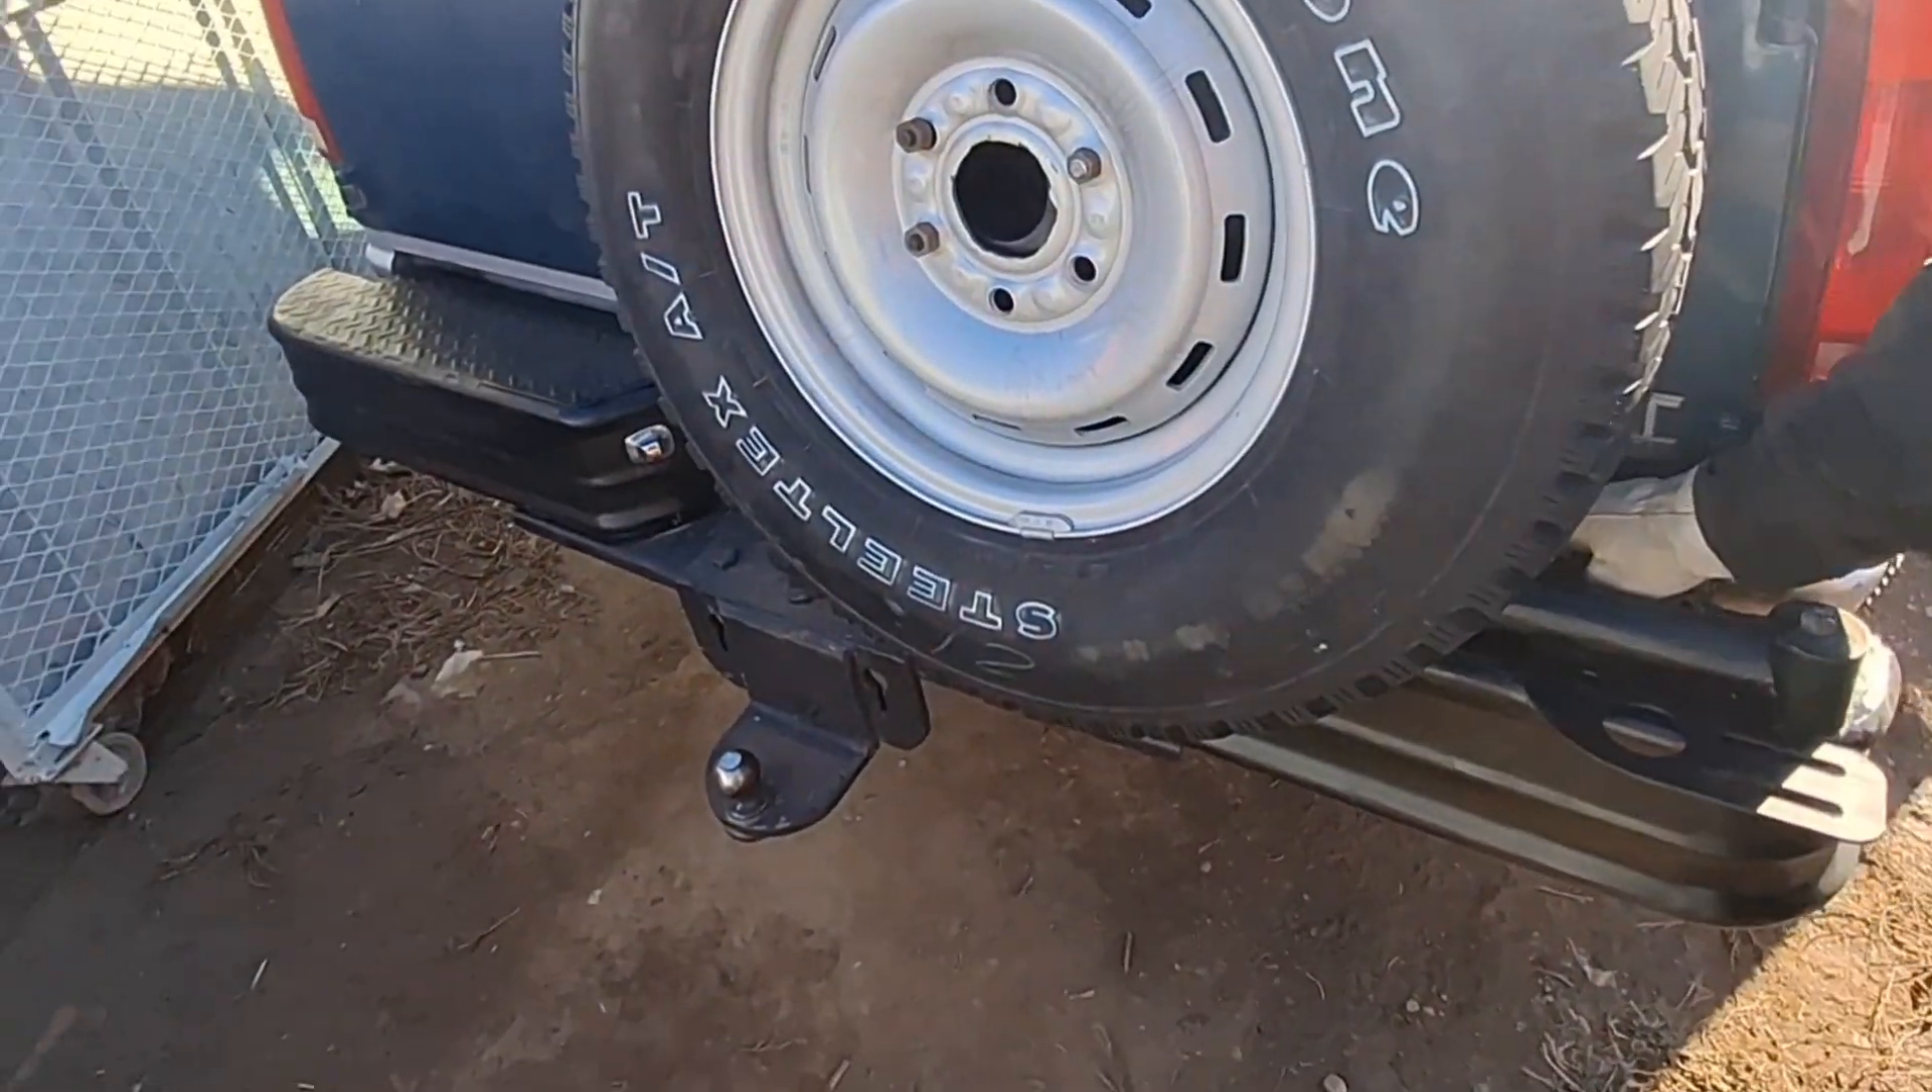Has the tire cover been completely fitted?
No.